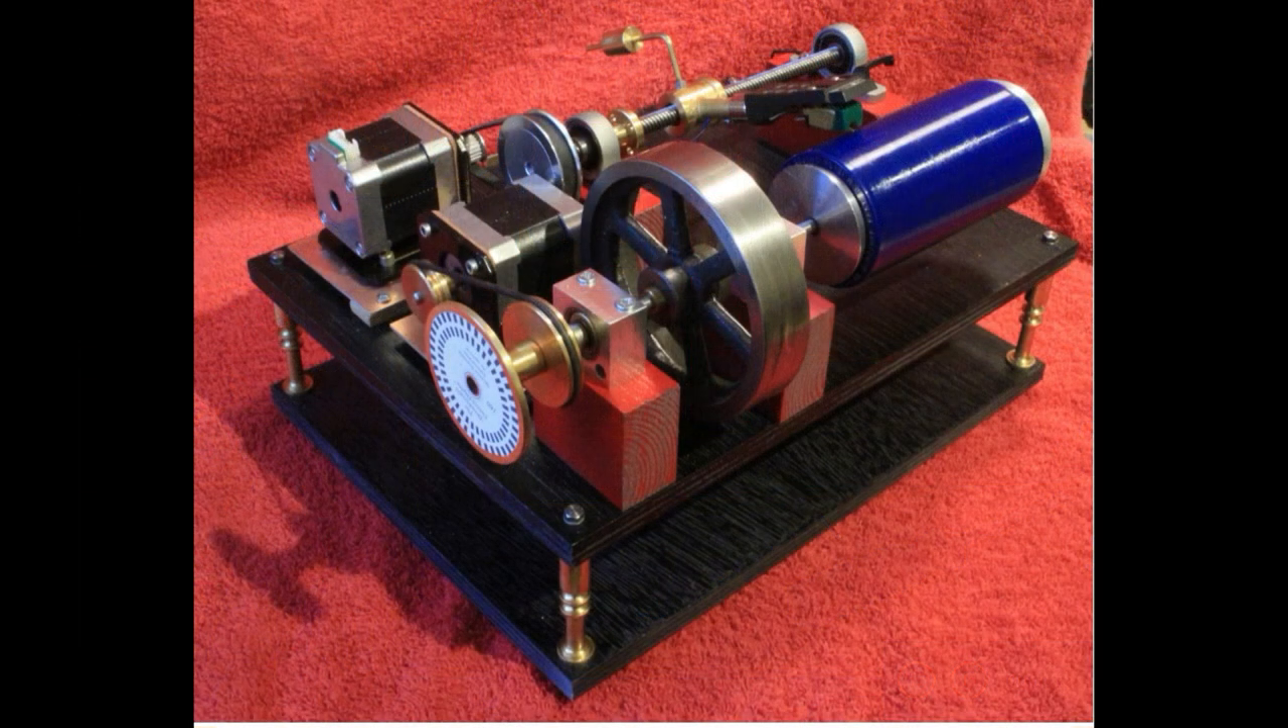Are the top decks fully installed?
Yes.